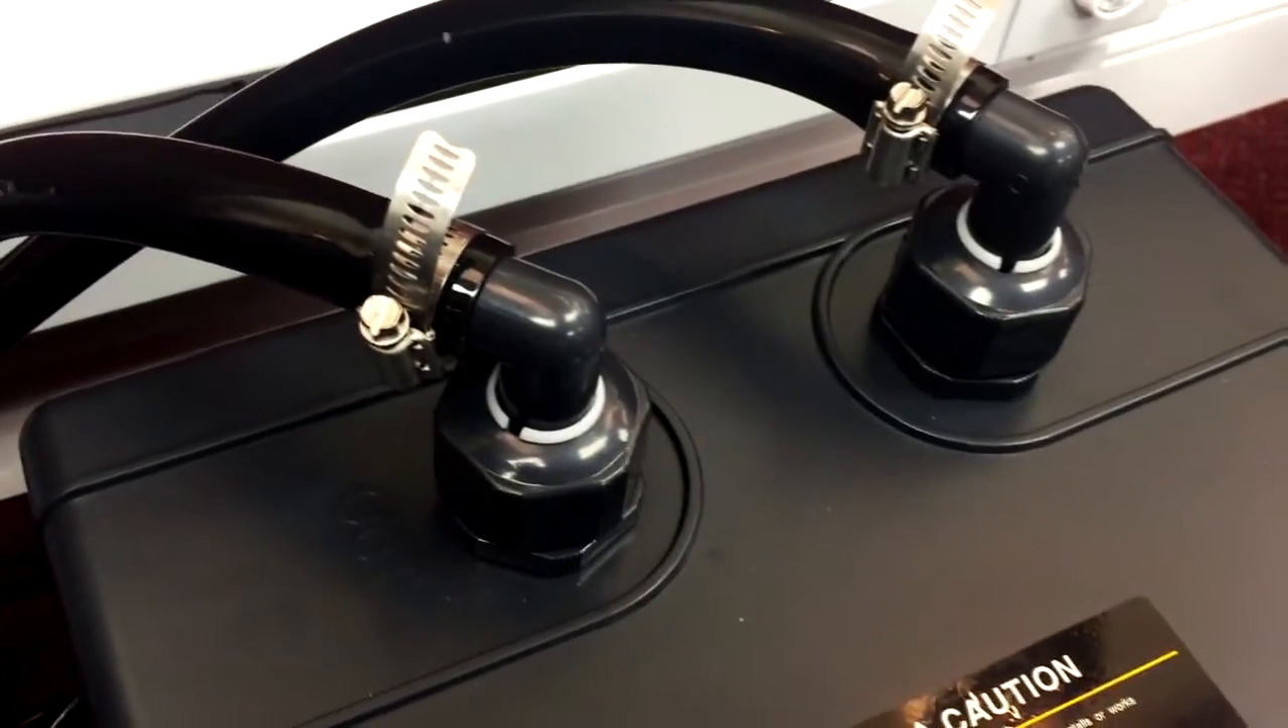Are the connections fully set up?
Yes.